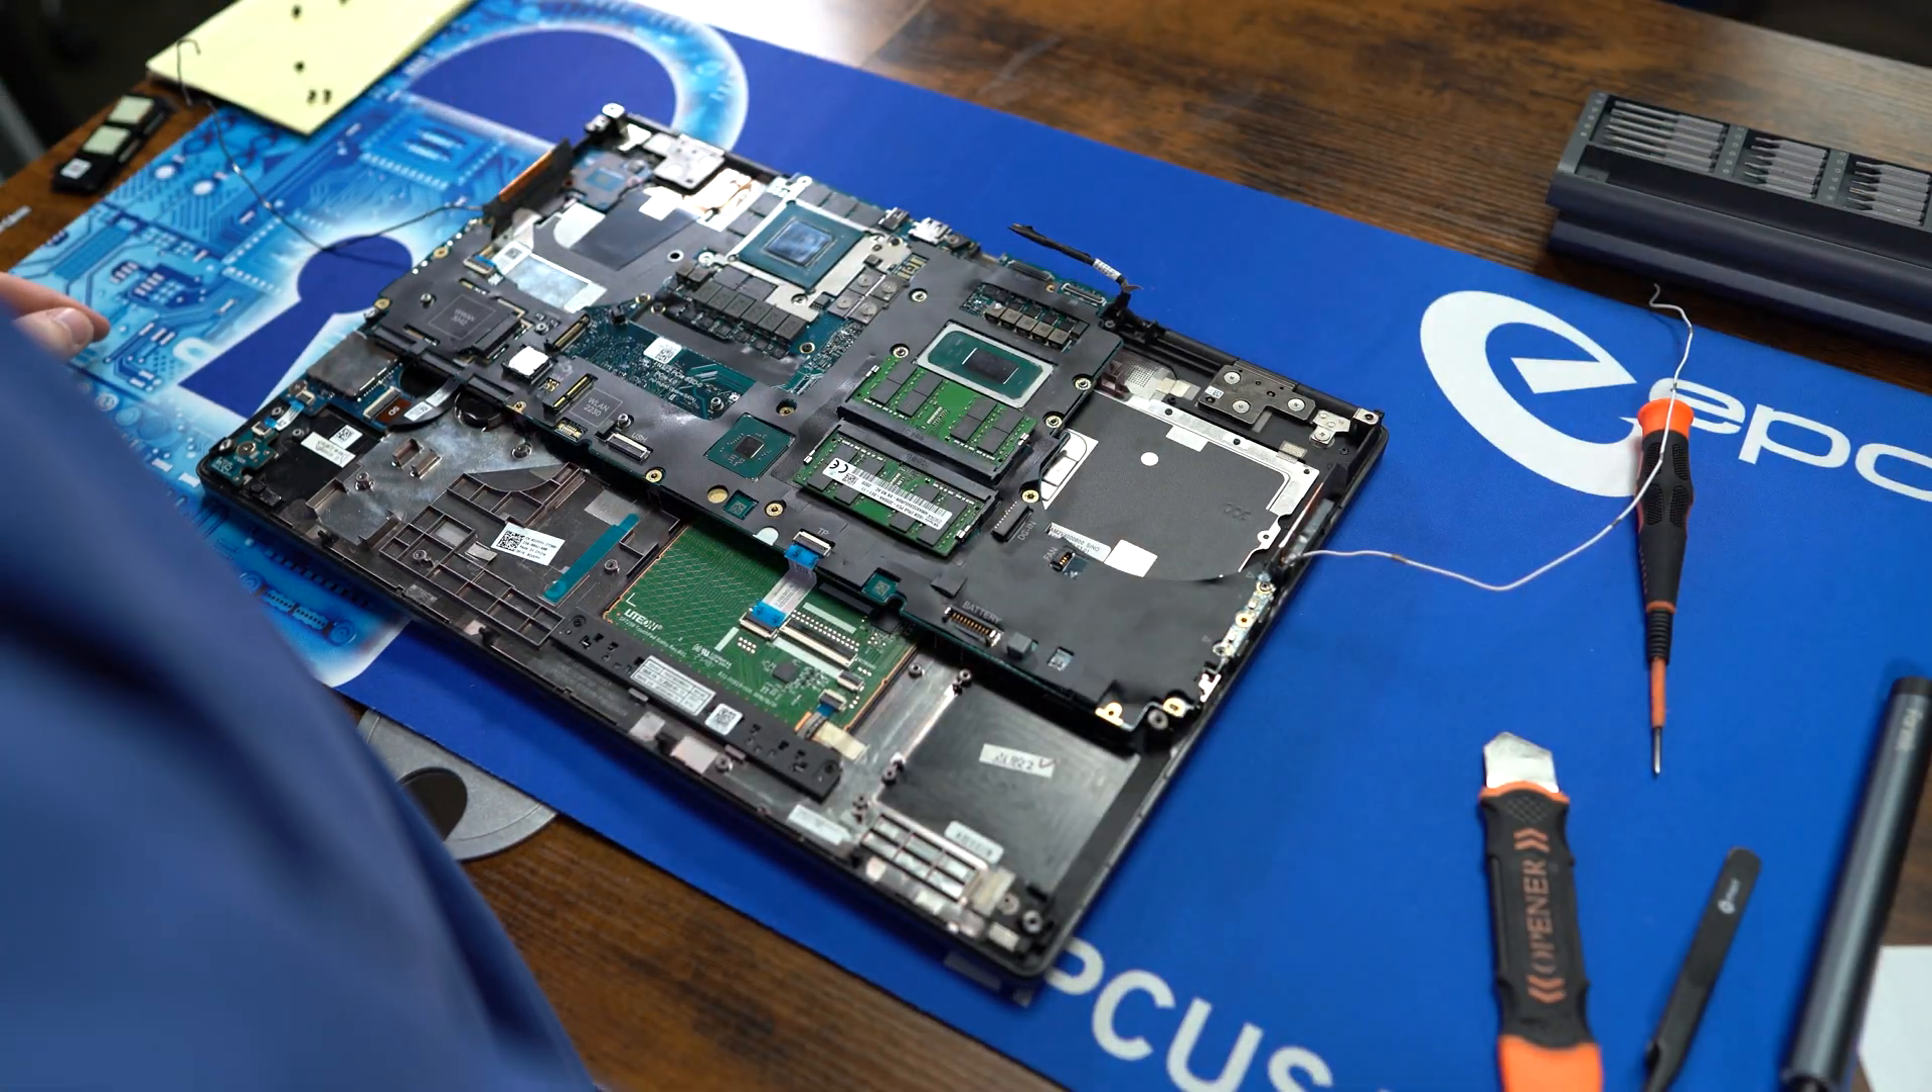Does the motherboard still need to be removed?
Yes.